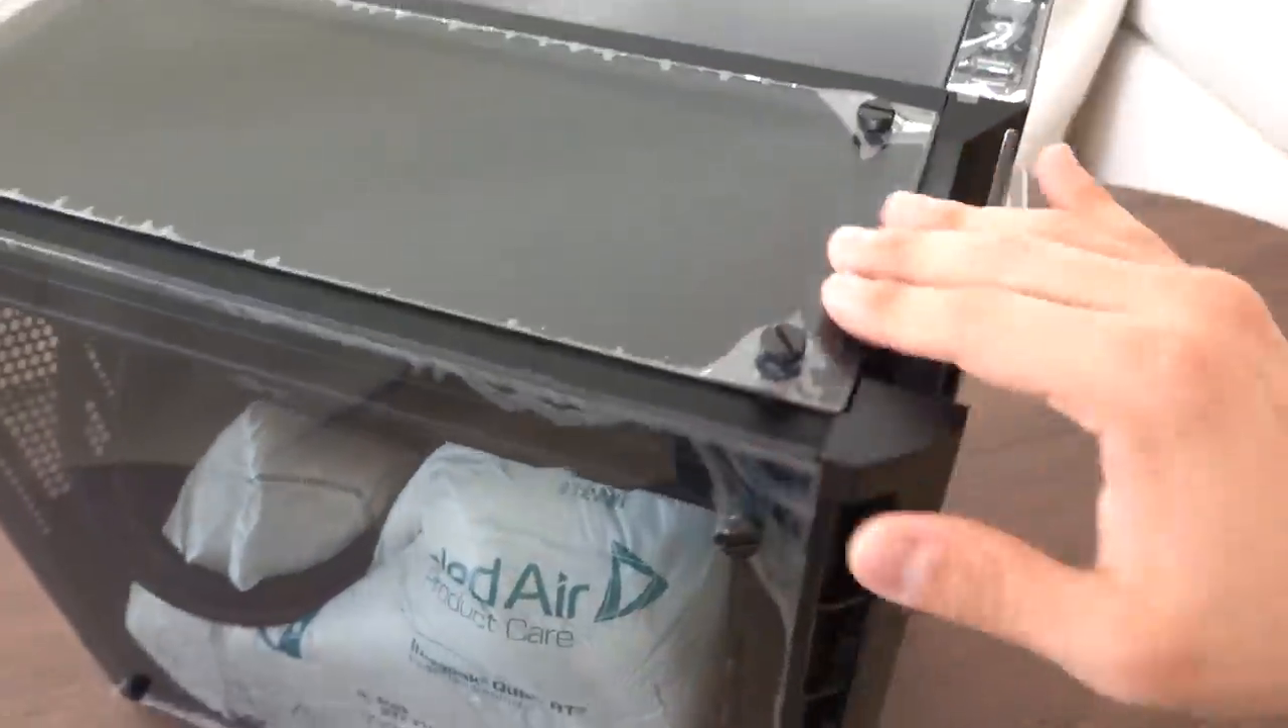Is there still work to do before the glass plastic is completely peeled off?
Yes.